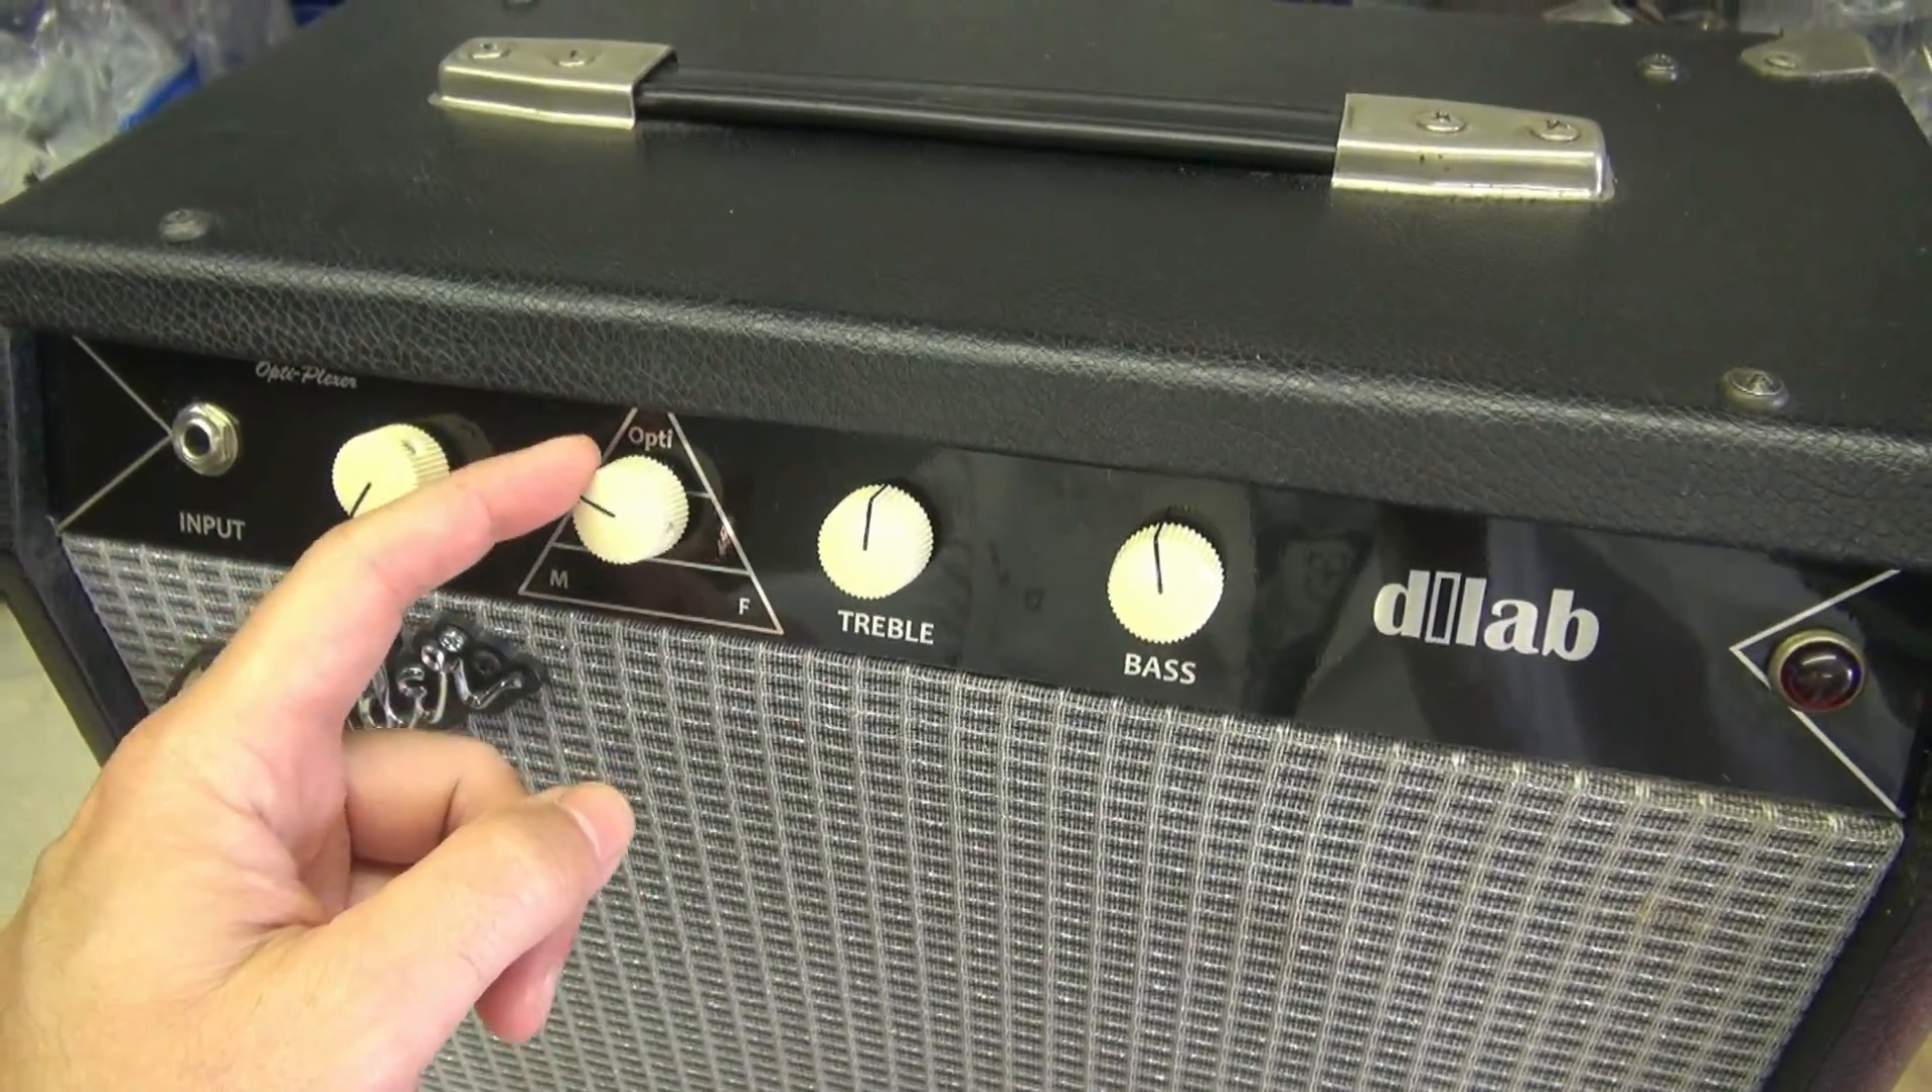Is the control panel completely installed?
Yes.